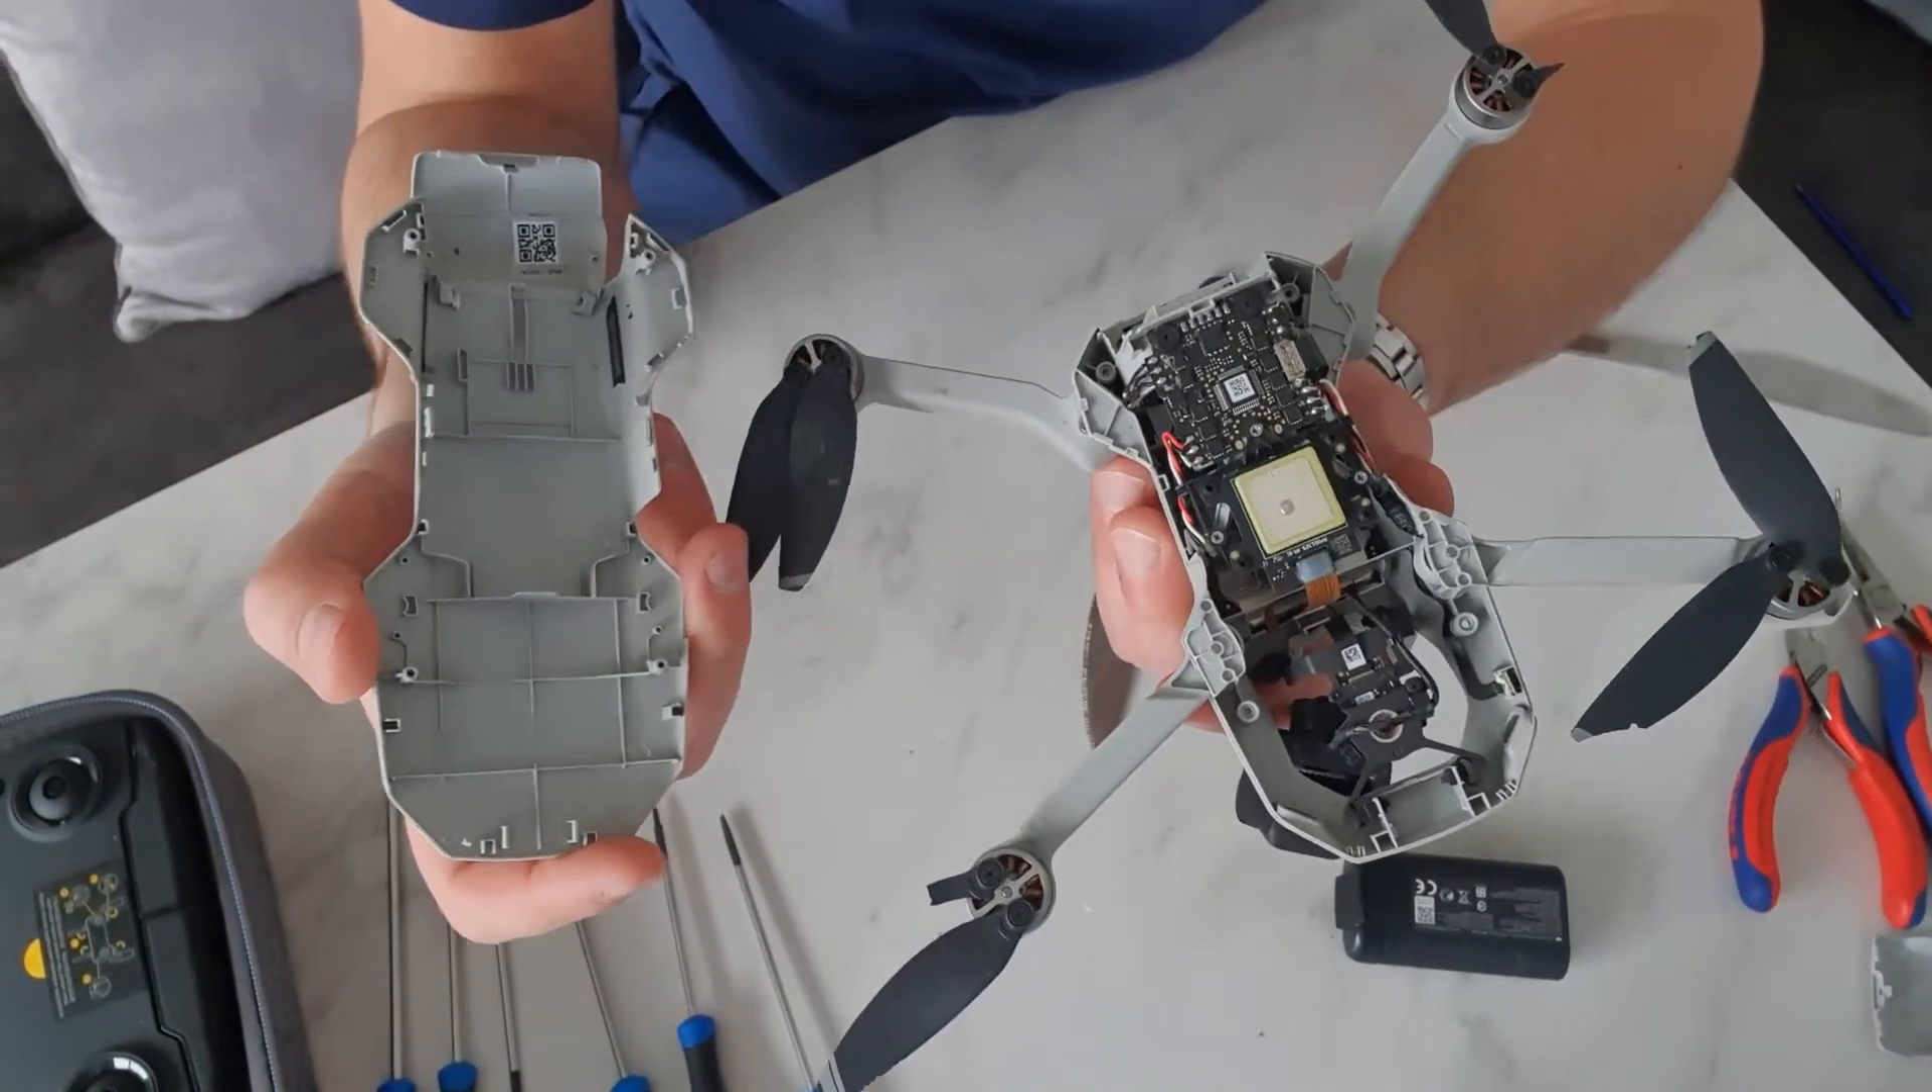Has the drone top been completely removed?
Yes.